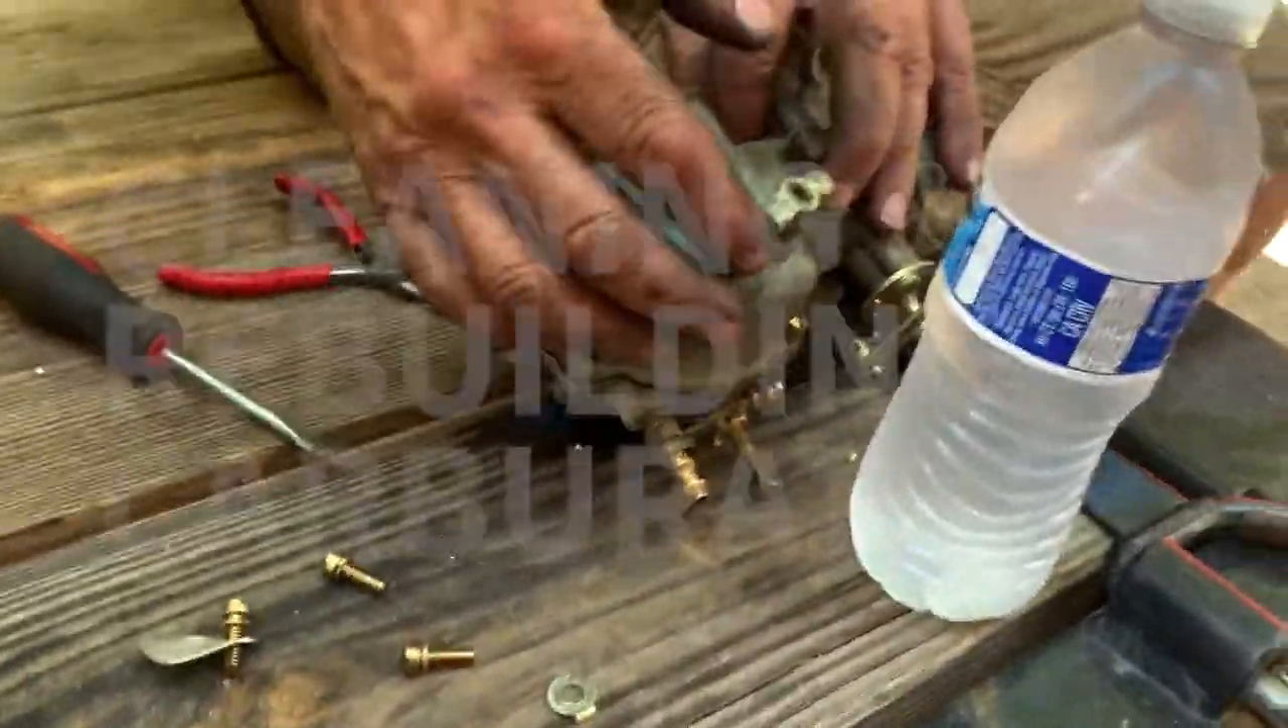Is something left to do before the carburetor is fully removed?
No.